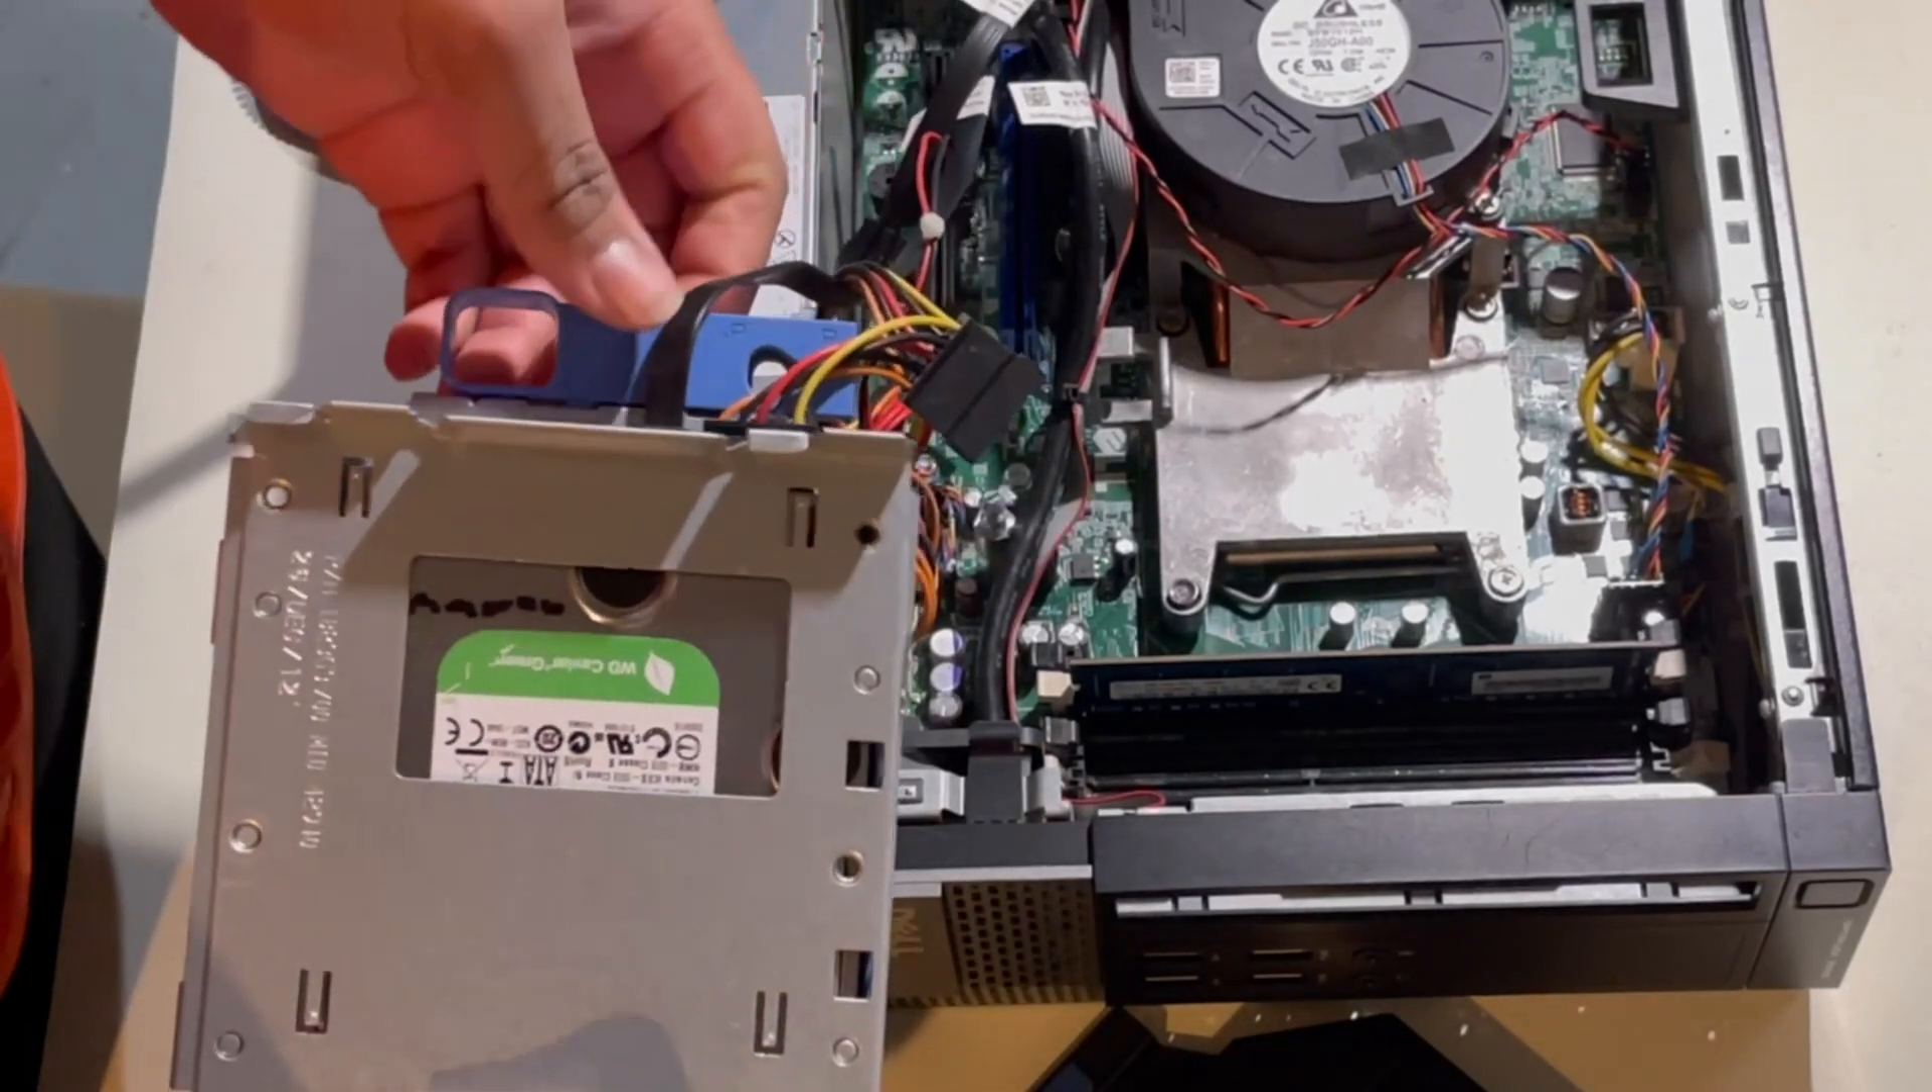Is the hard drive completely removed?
No.